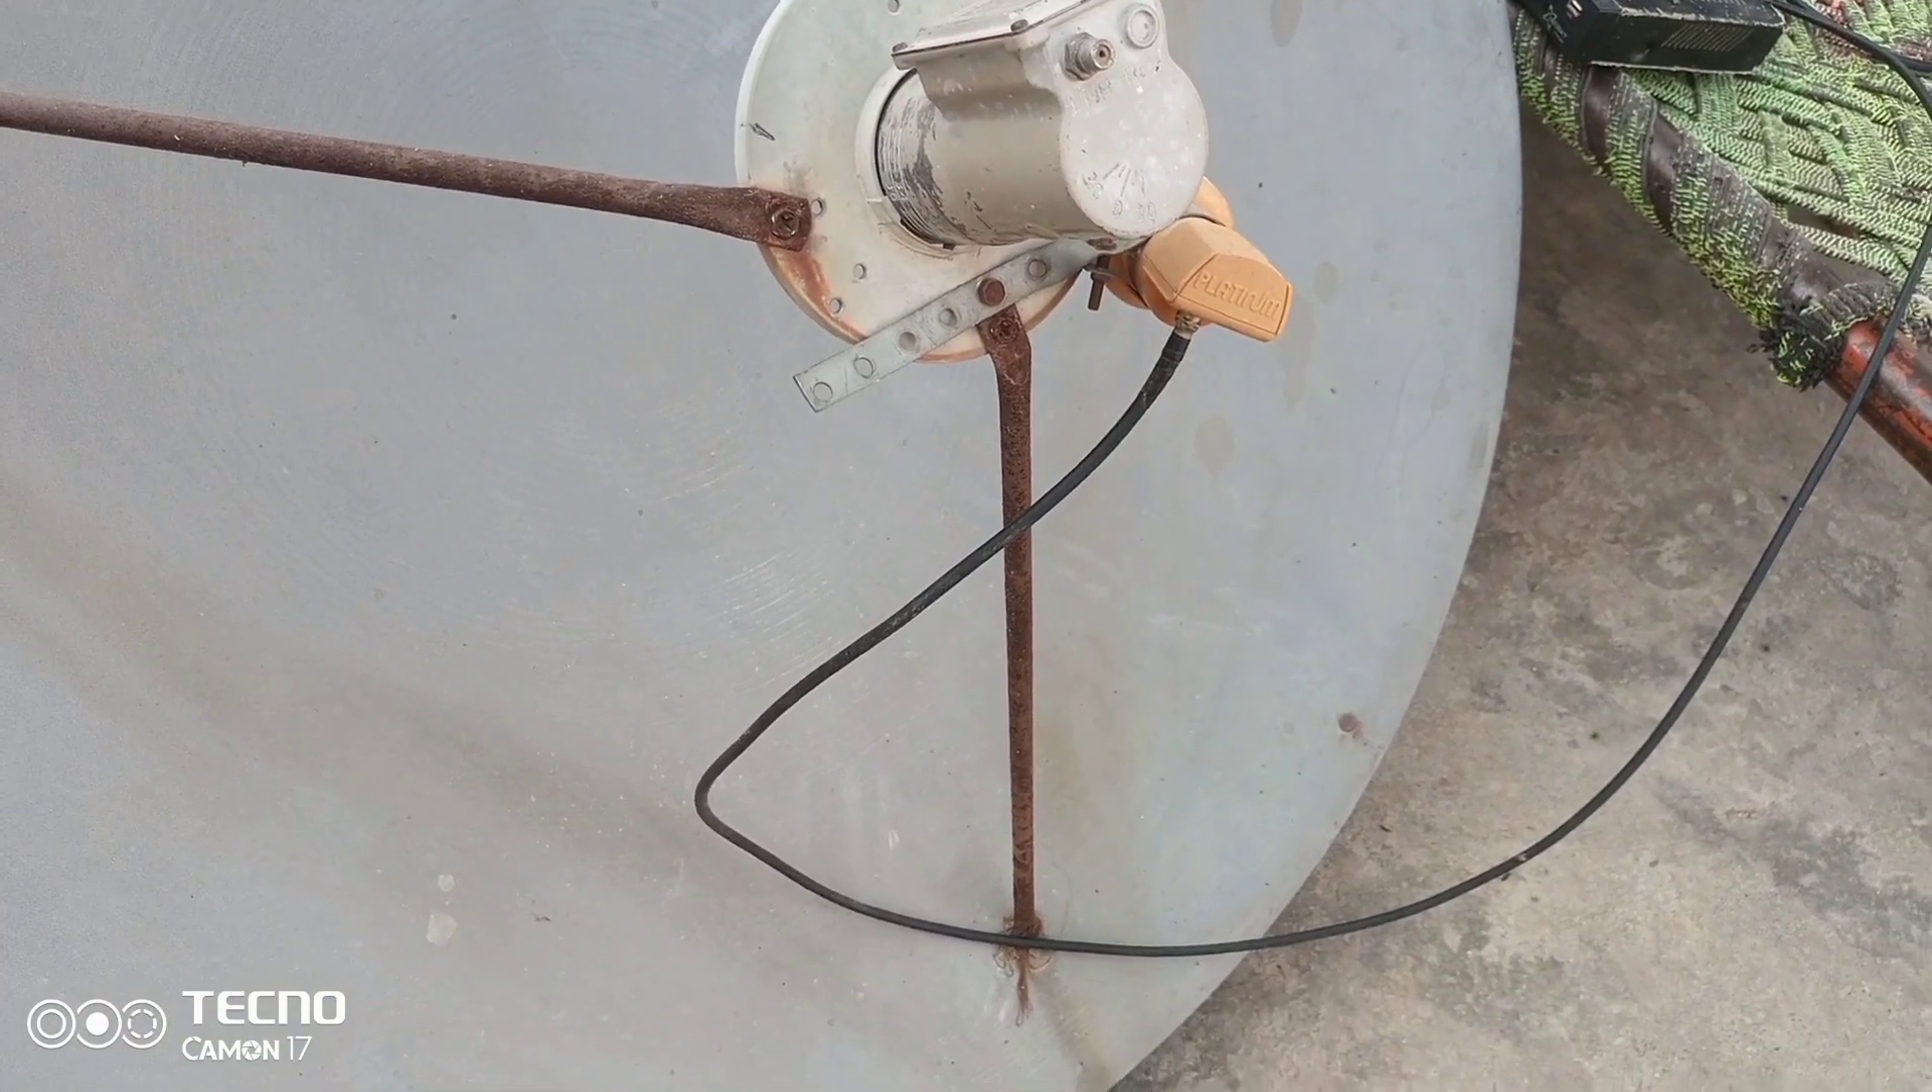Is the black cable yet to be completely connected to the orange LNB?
No.